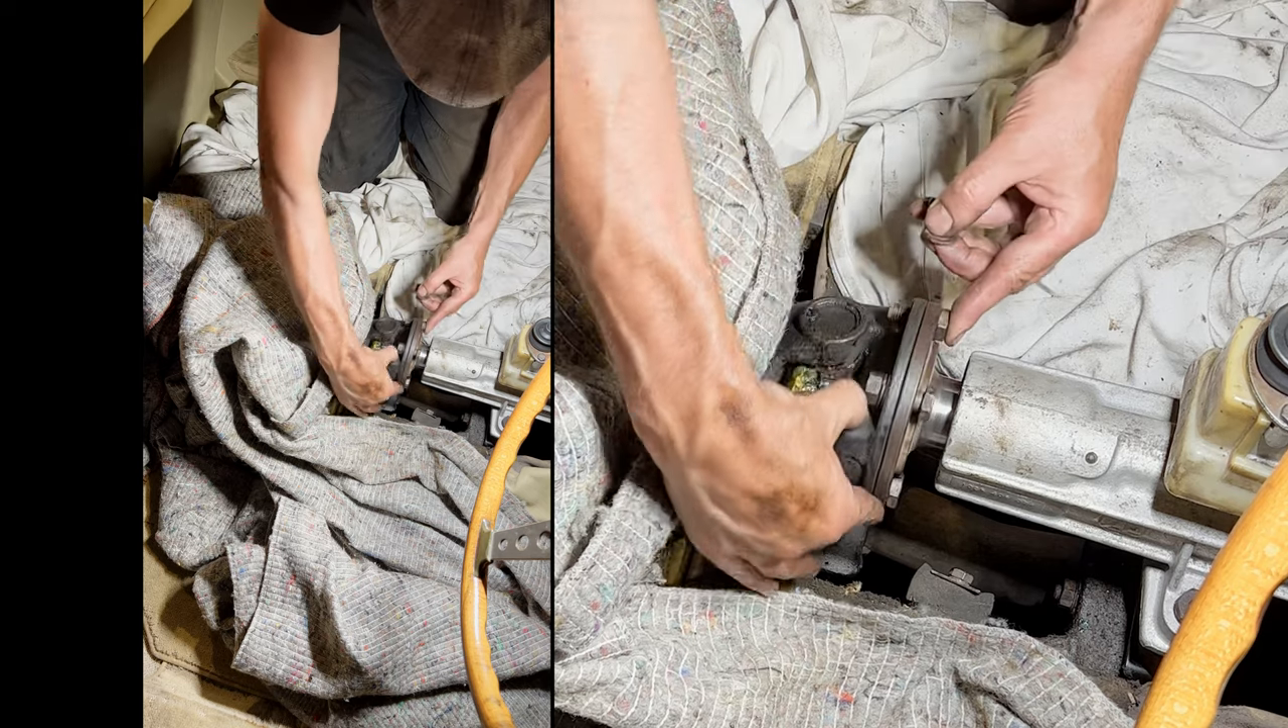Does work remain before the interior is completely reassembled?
Yes.